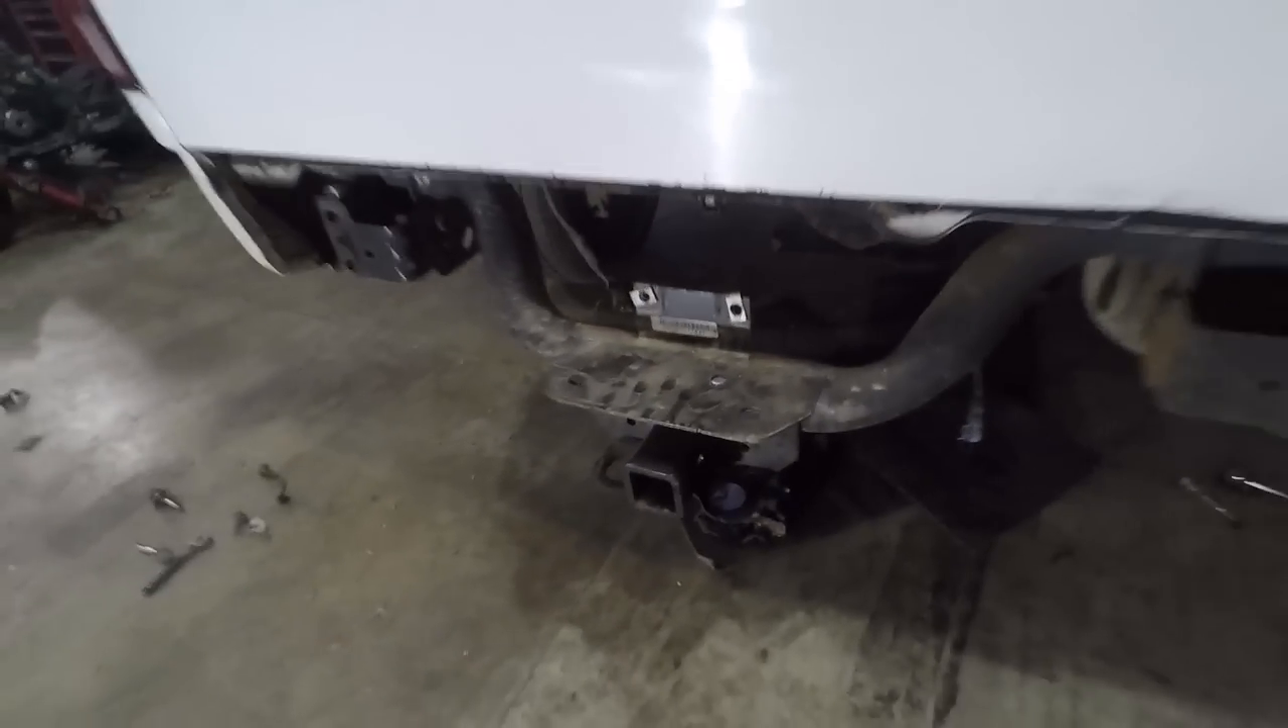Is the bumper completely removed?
Yes.